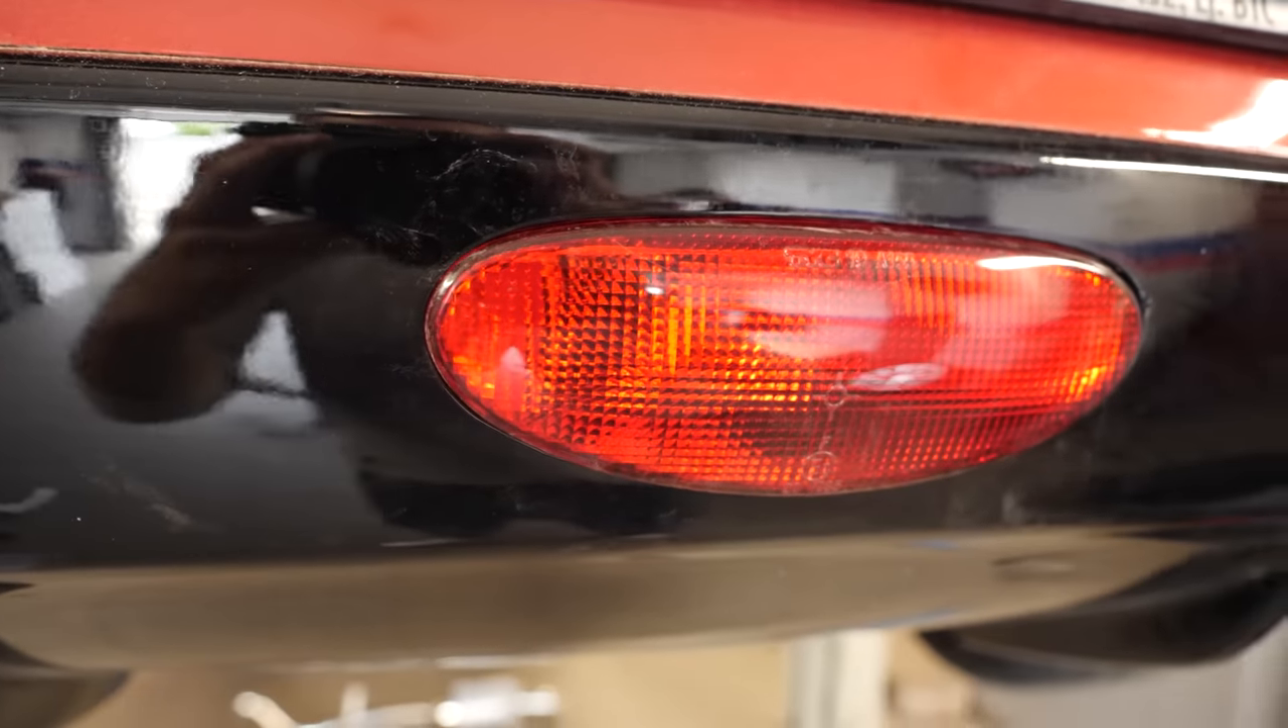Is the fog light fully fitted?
Yes.